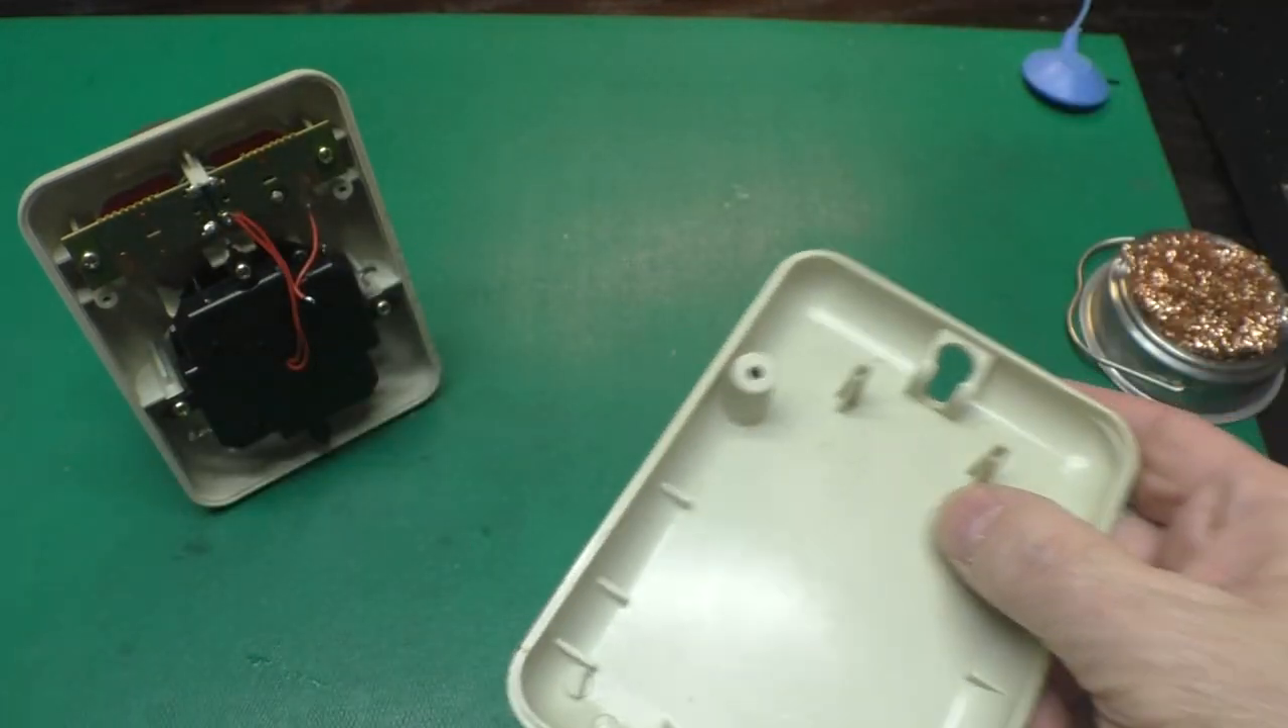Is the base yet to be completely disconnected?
No.